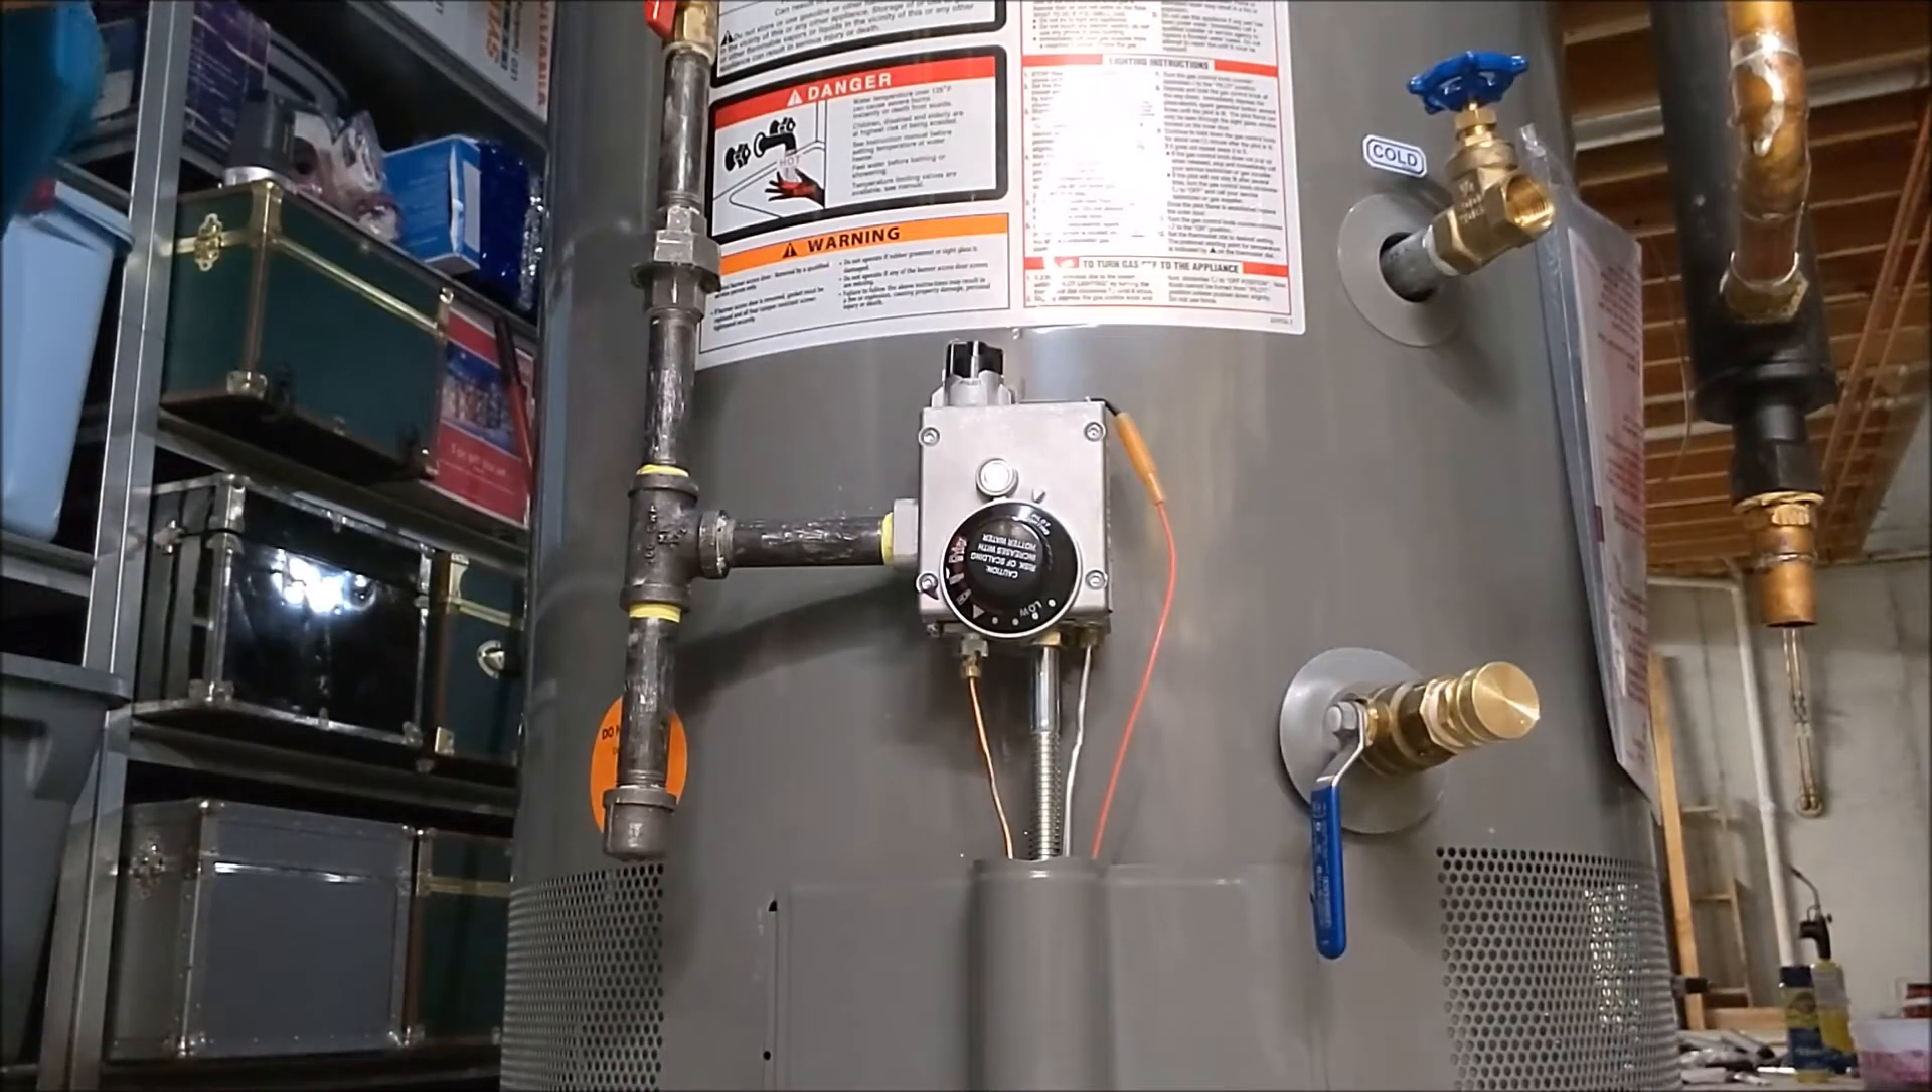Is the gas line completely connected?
Yes.